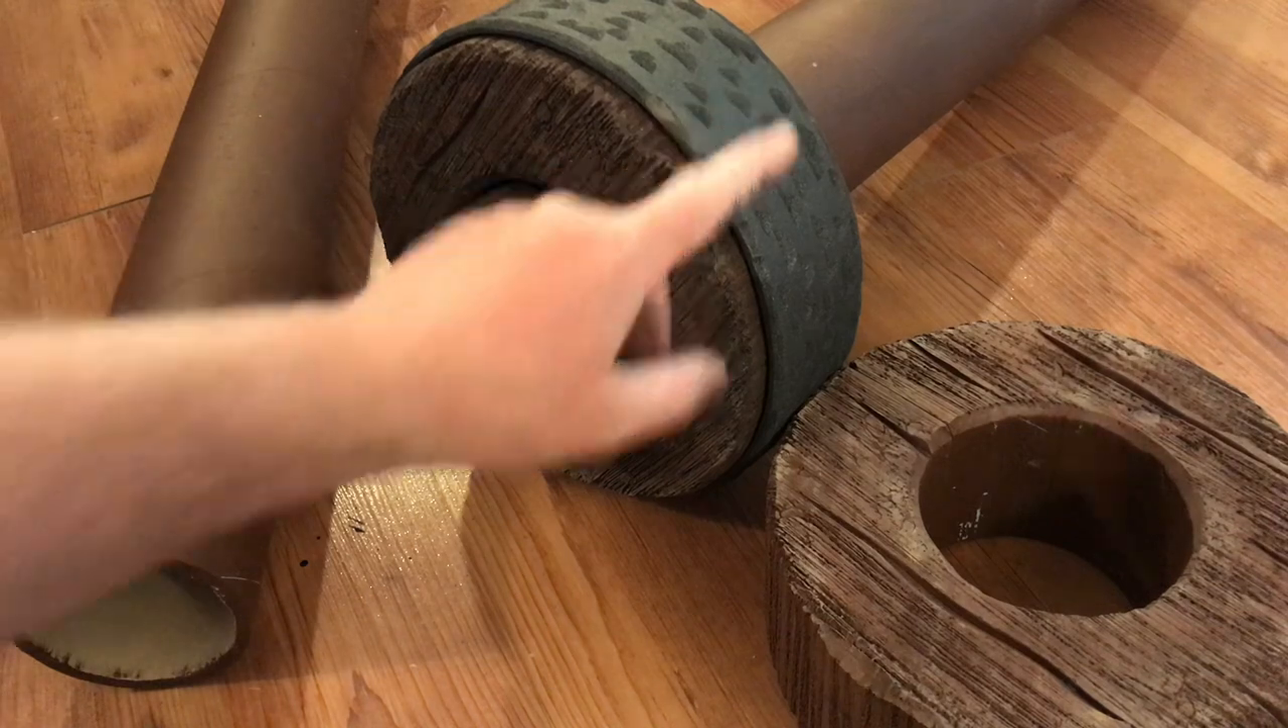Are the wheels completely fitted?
No.